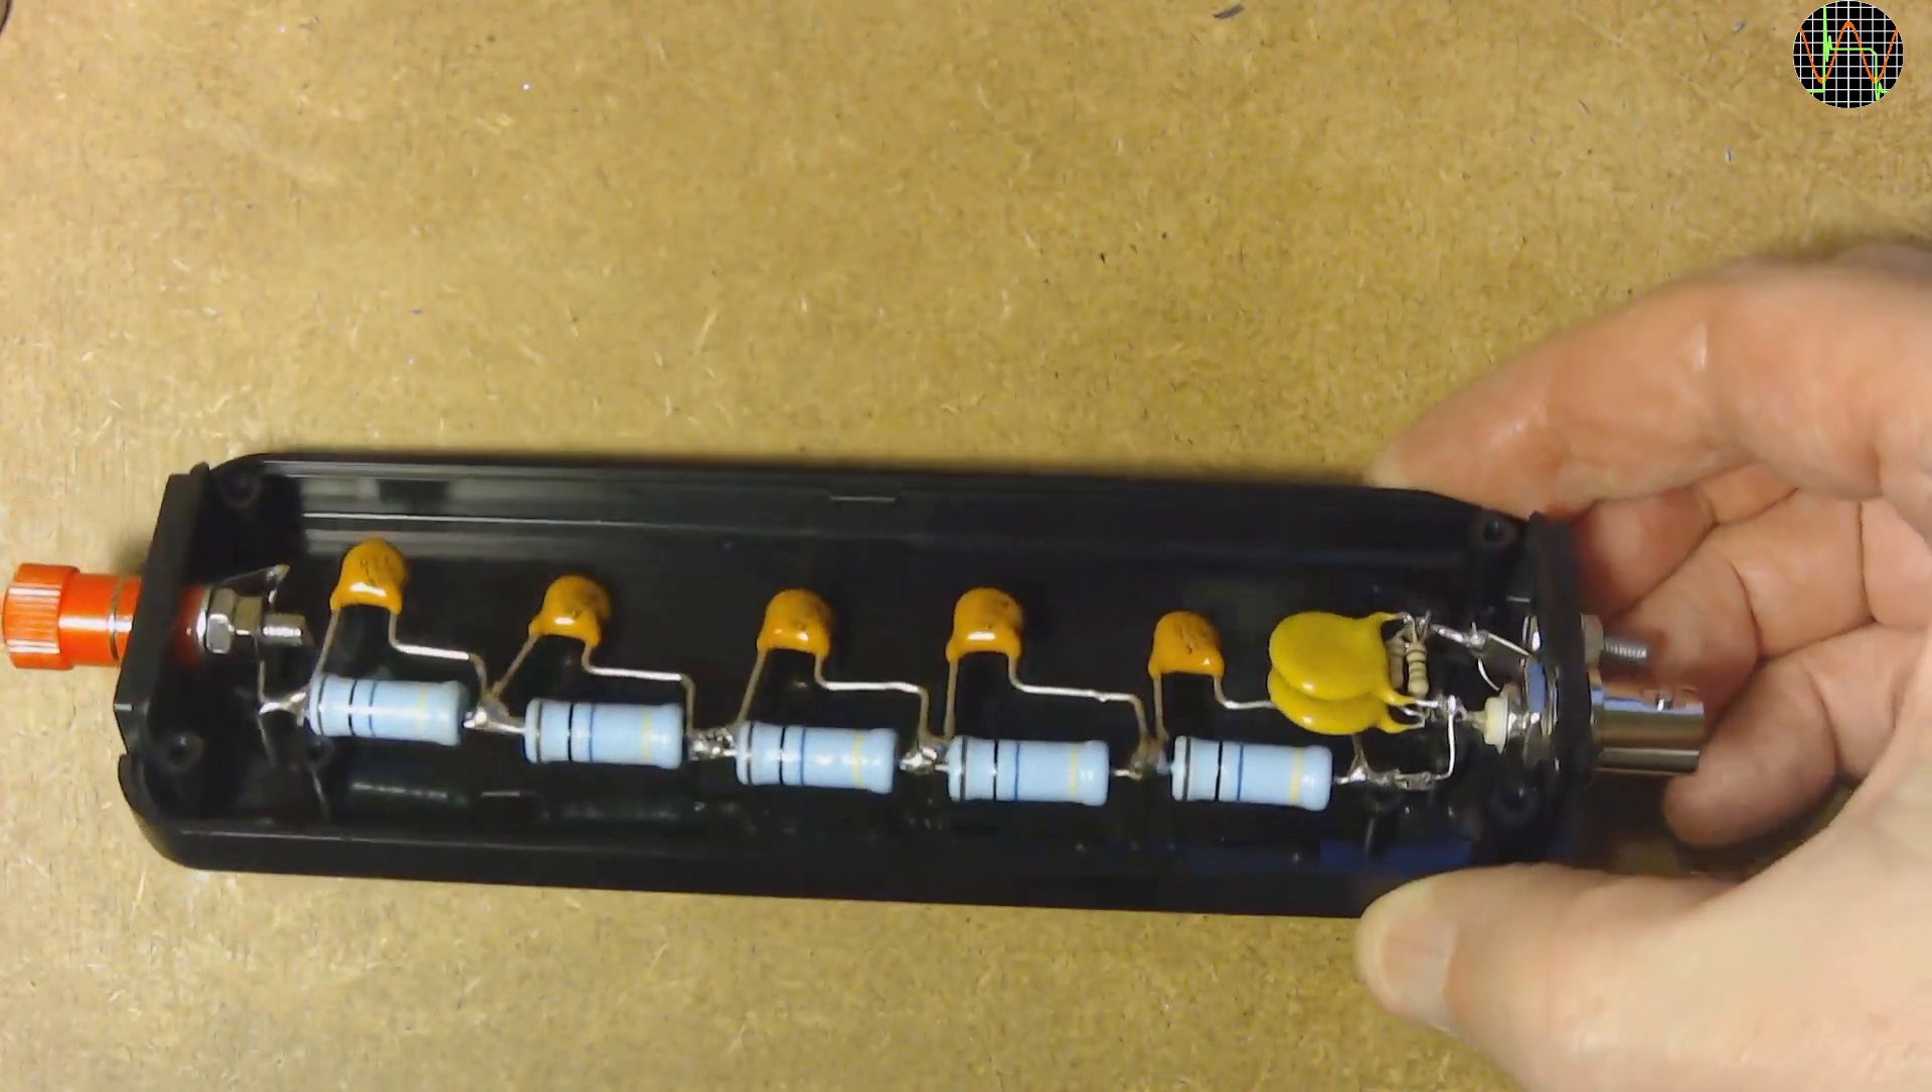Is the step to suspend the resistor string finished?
Yes.